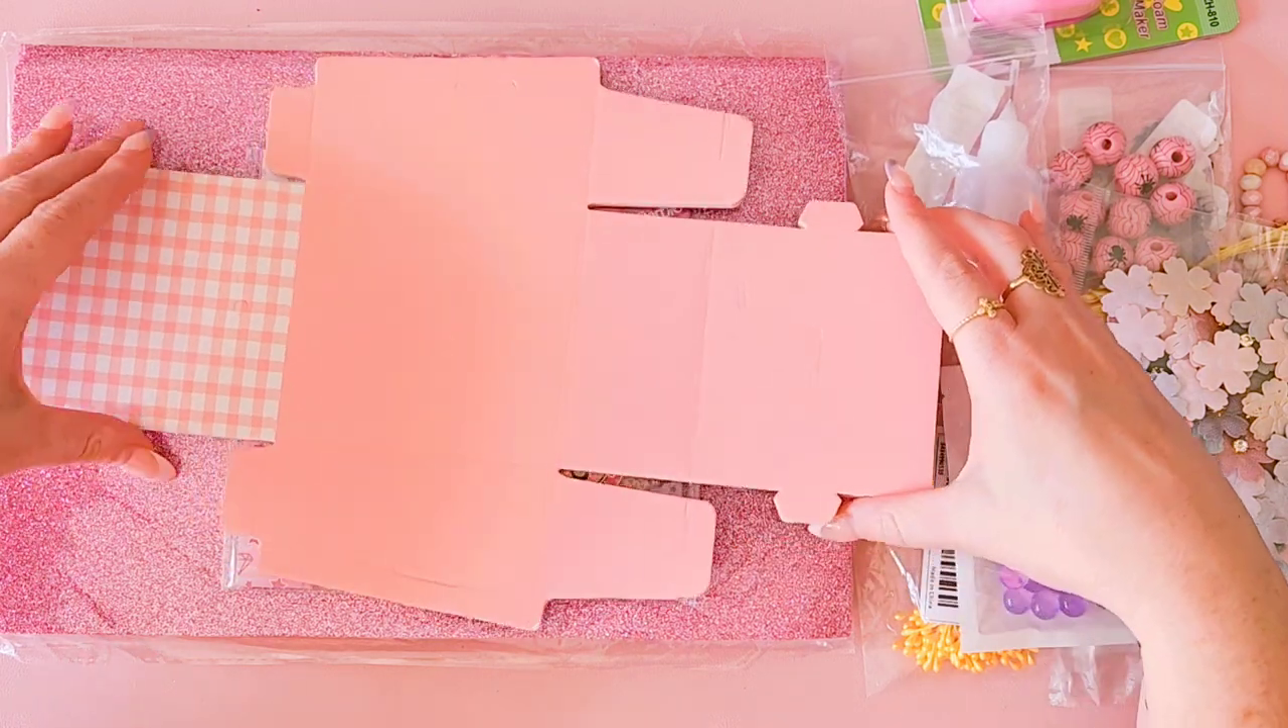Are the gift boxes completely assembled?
No.